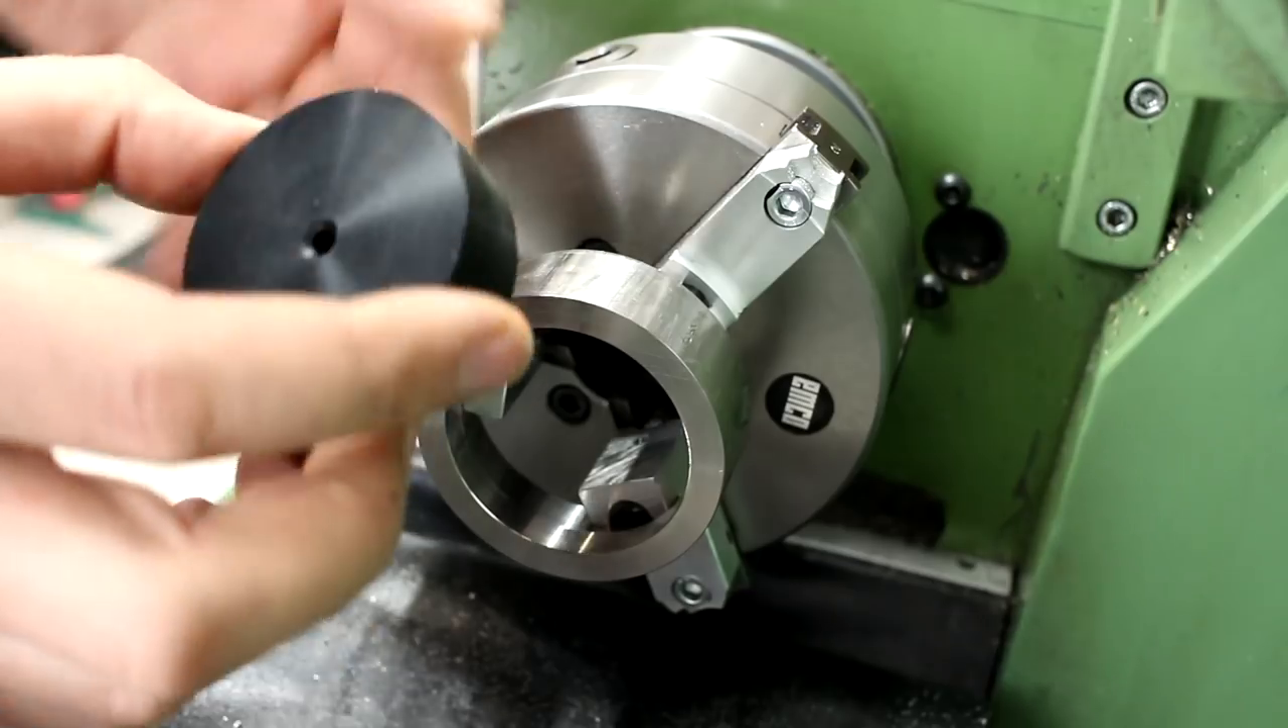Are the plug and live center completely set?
No.